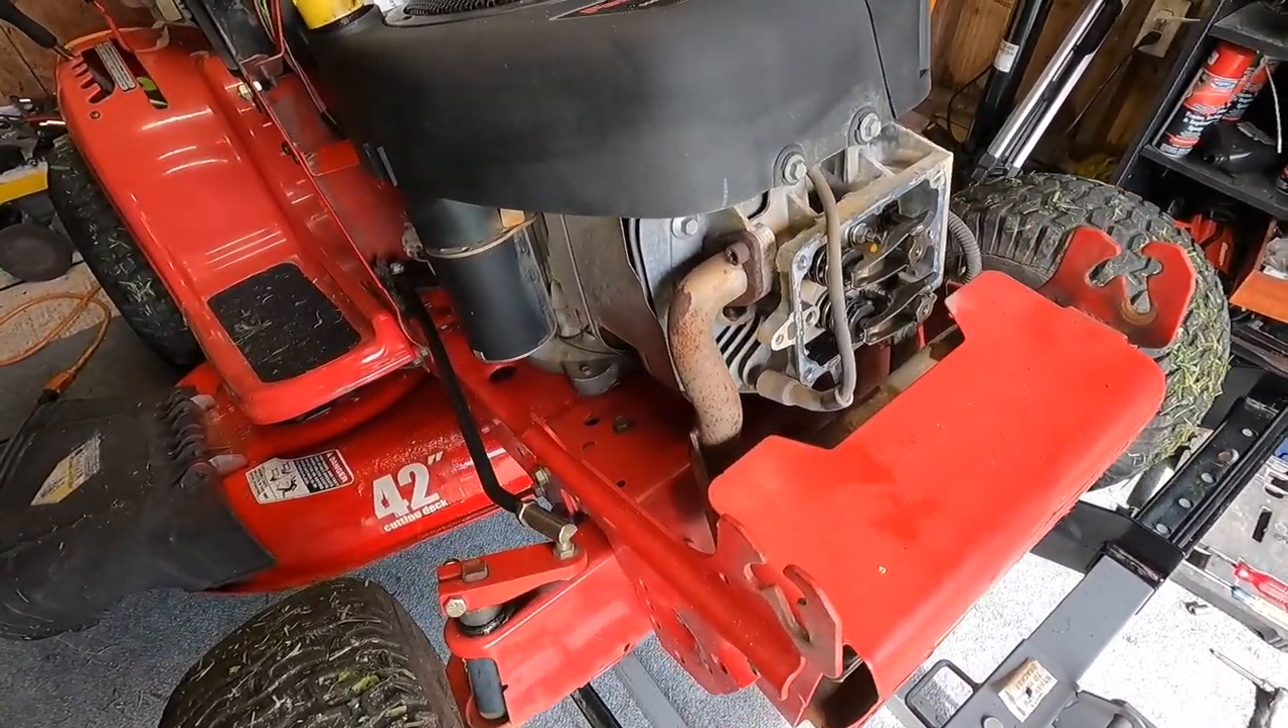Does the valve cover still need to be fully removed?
No.